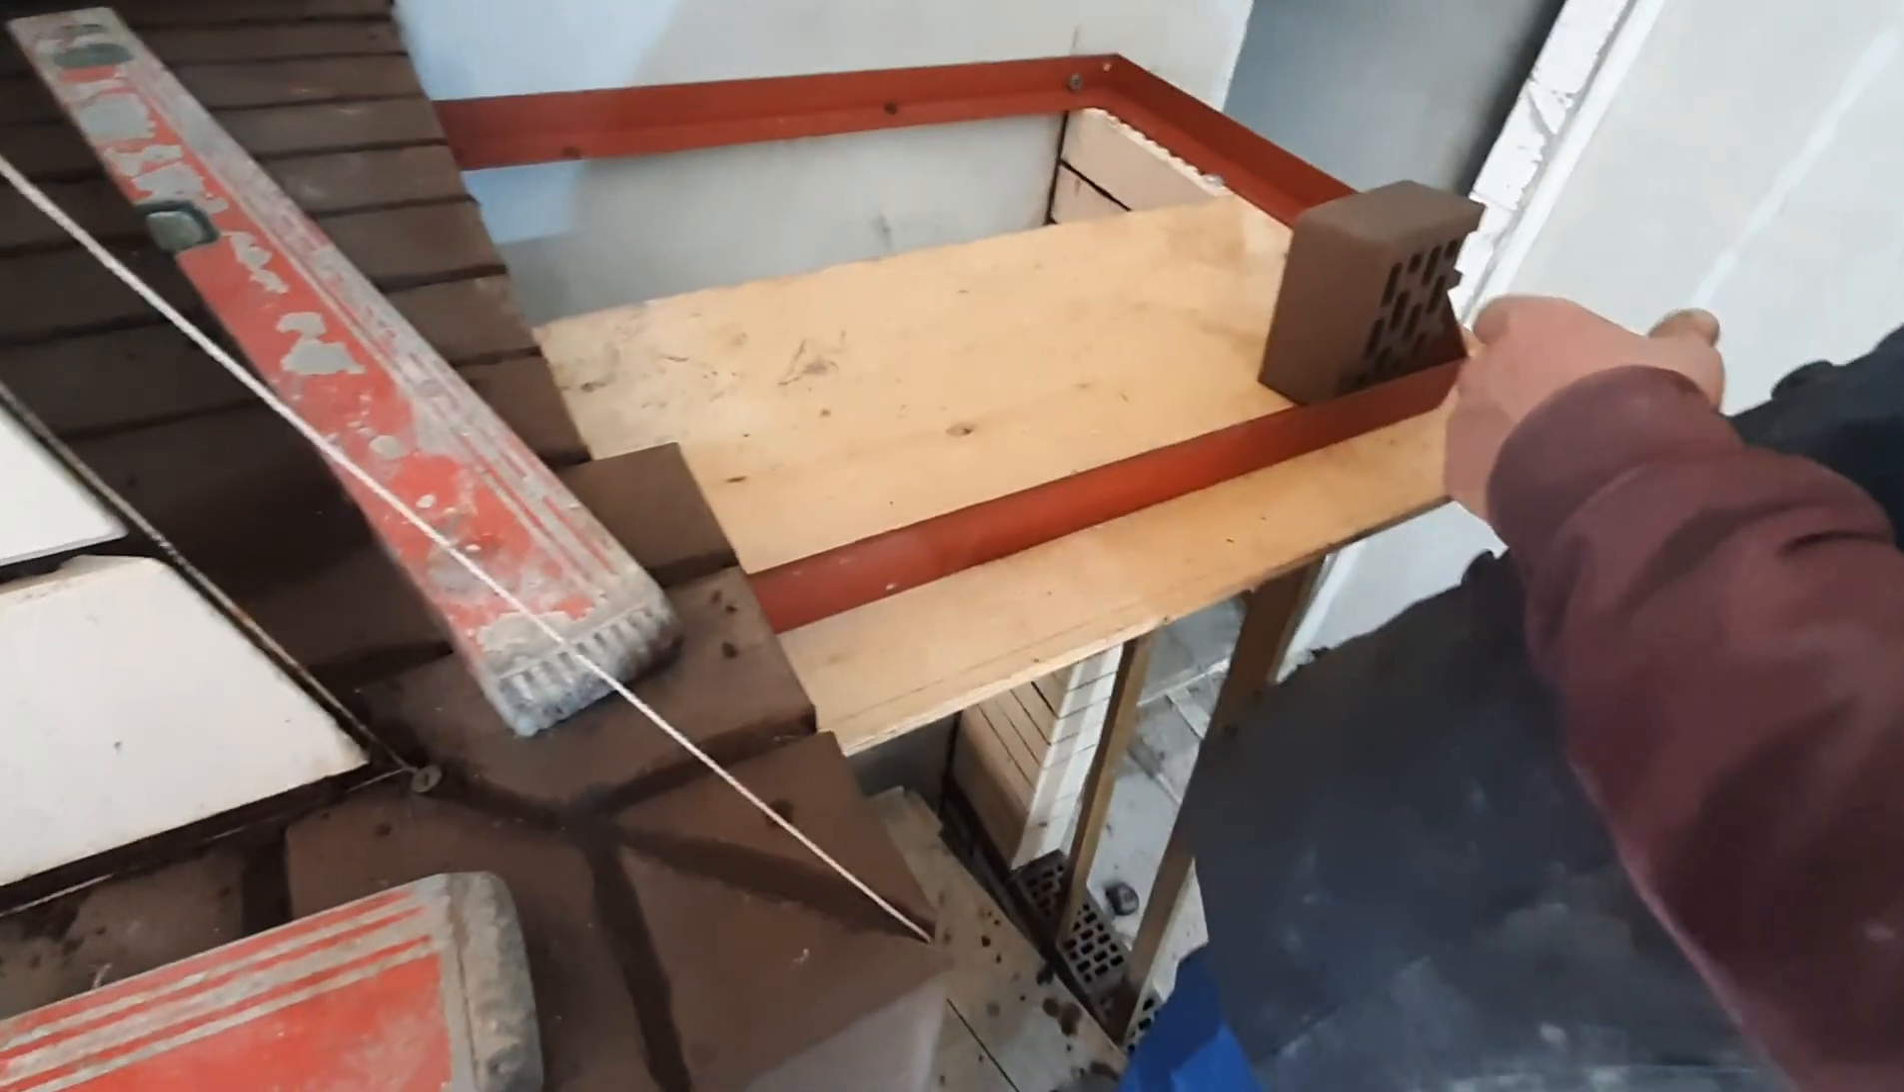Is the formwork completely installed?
Yes.